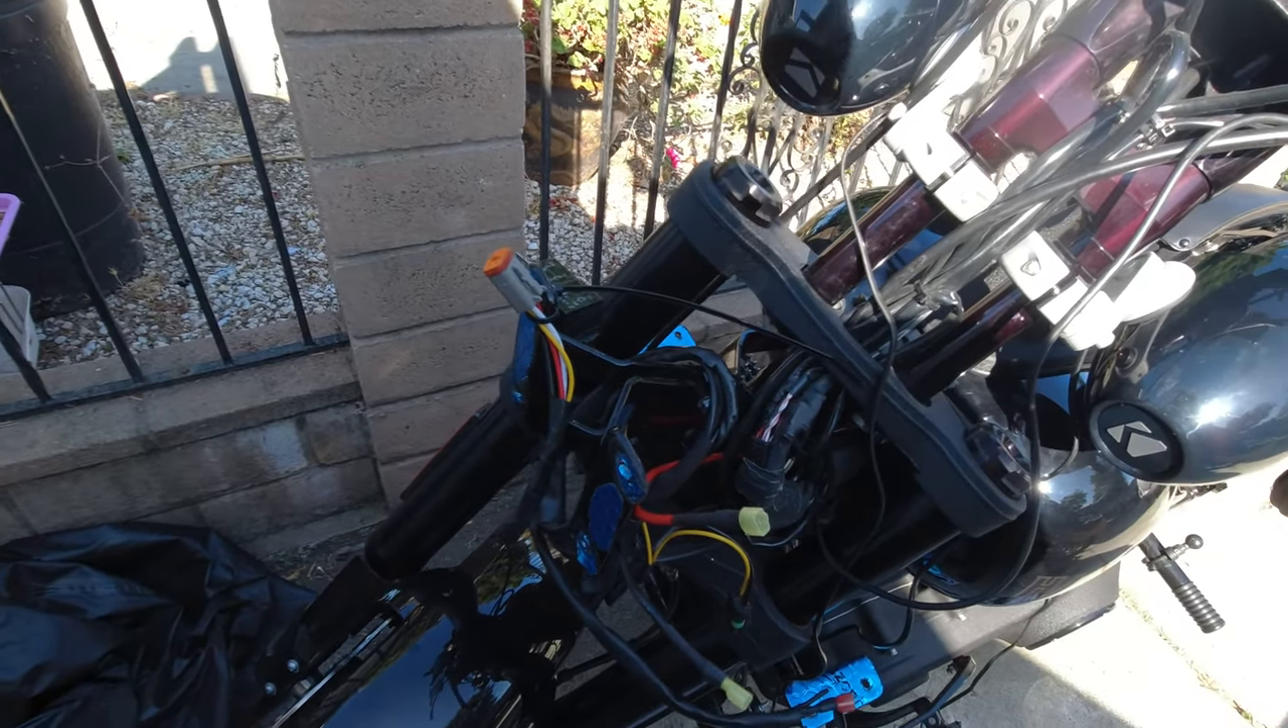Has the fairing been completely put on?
No.